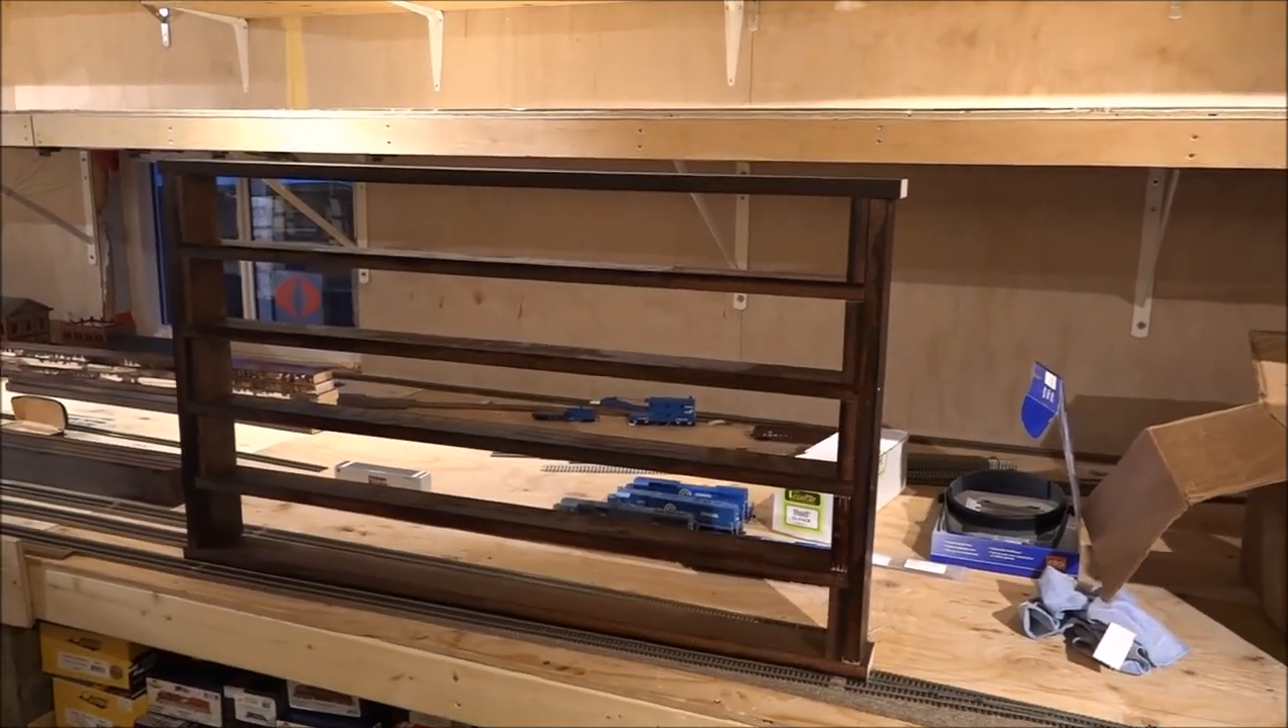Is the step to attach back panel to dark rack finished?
No.